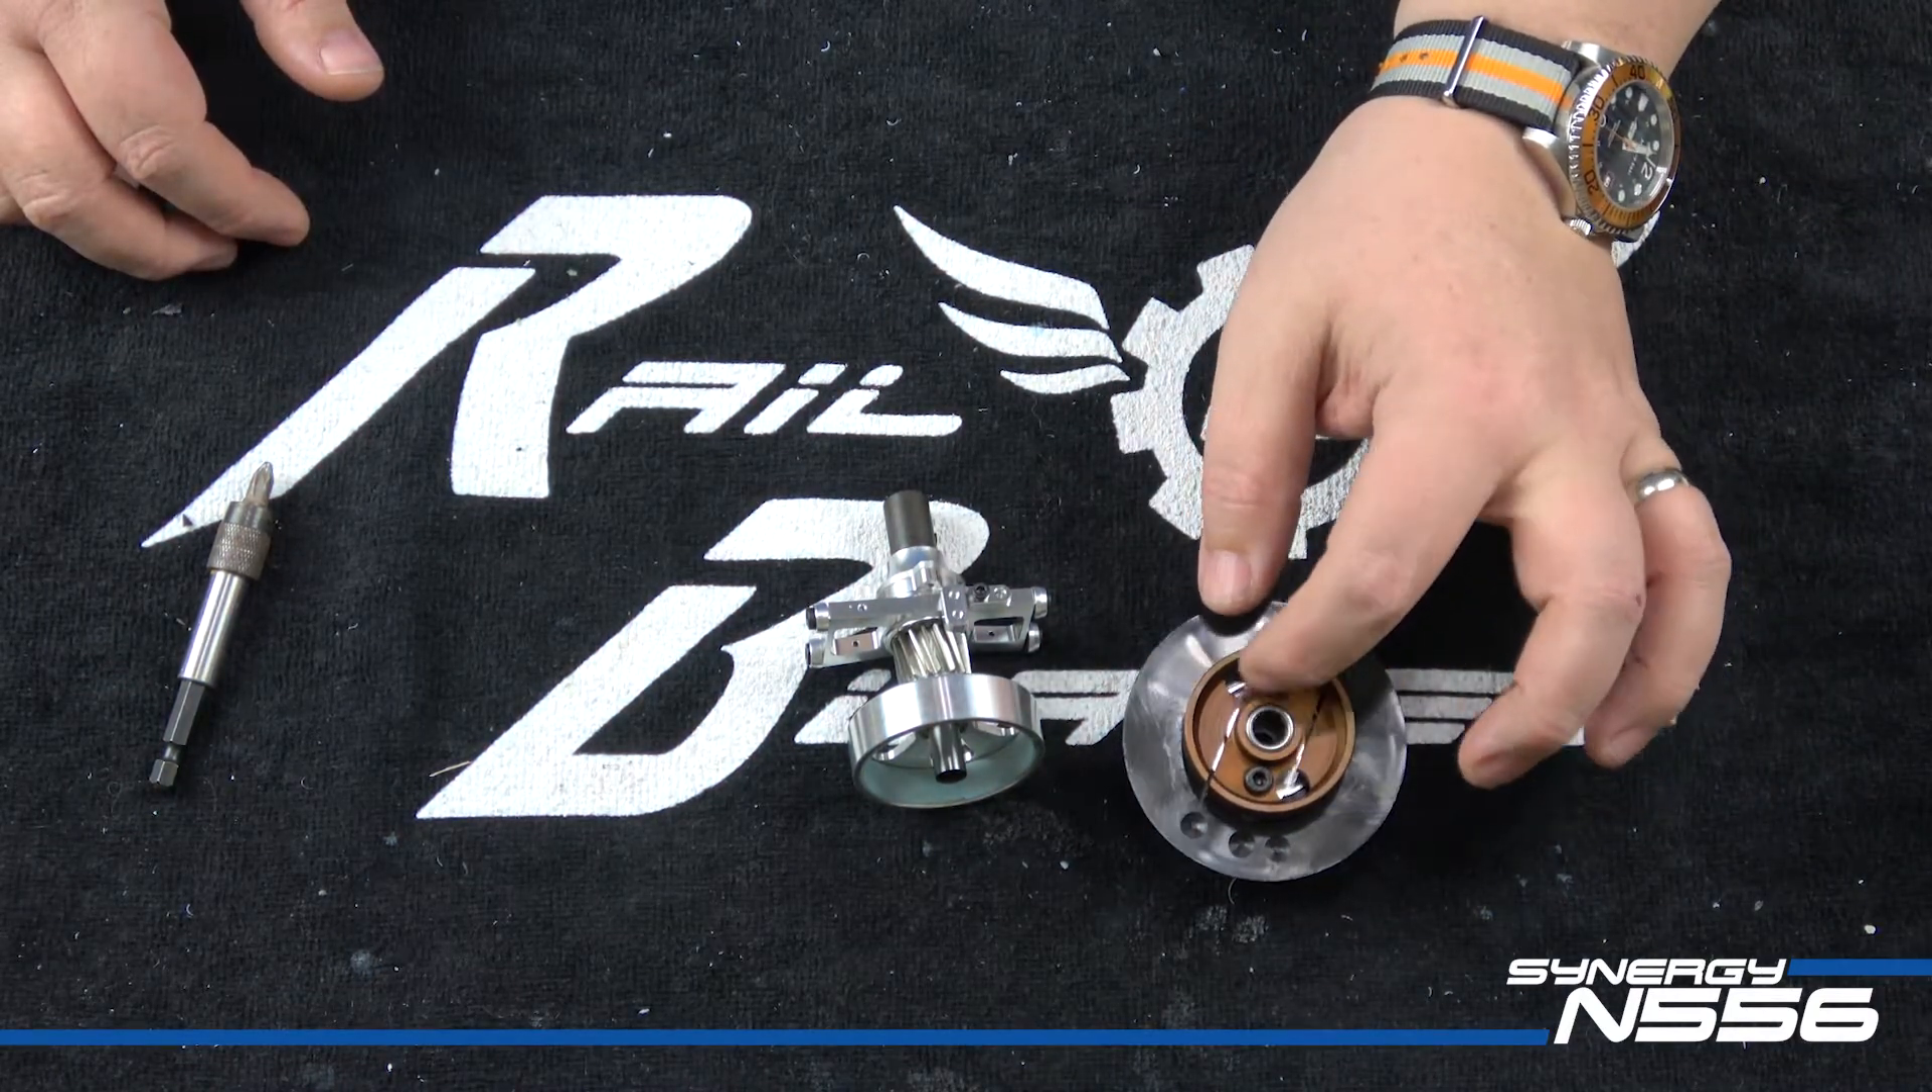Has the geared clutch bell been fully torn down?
No.